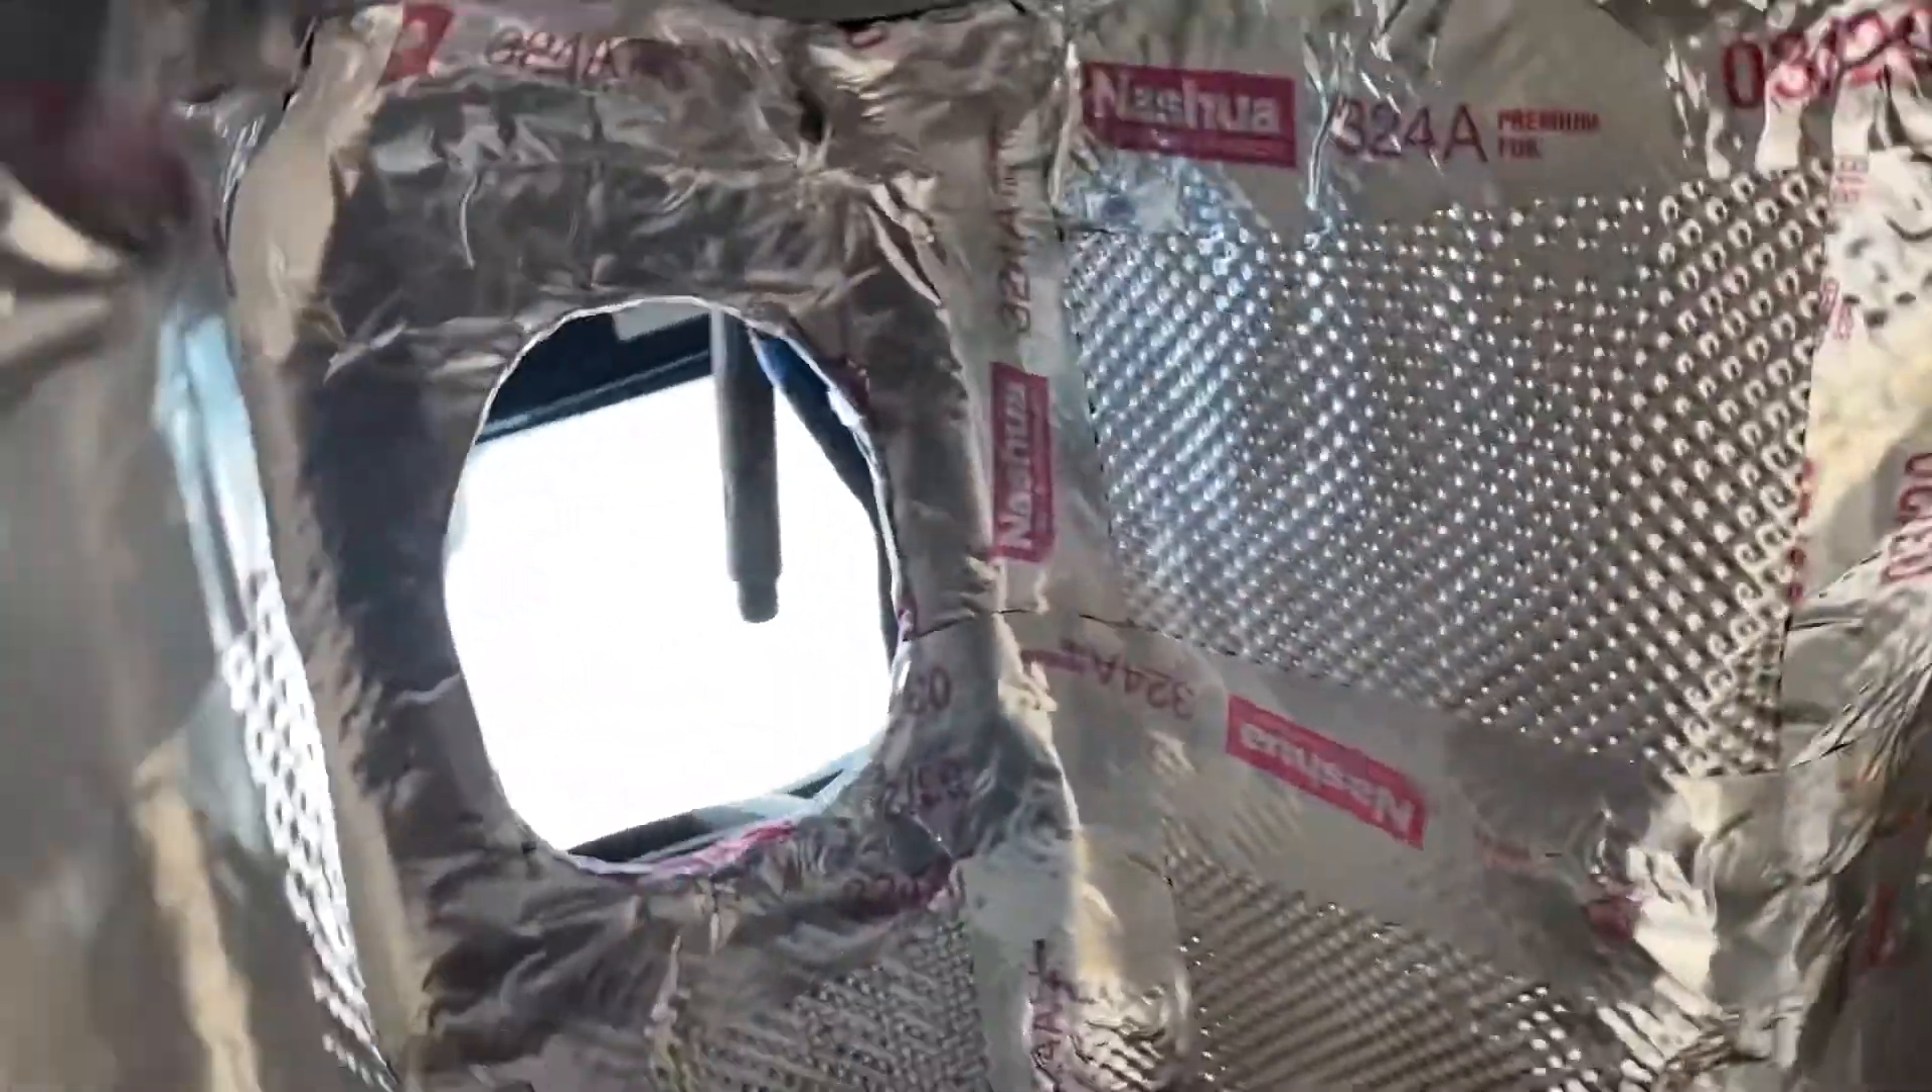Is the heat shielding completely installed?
Yes.